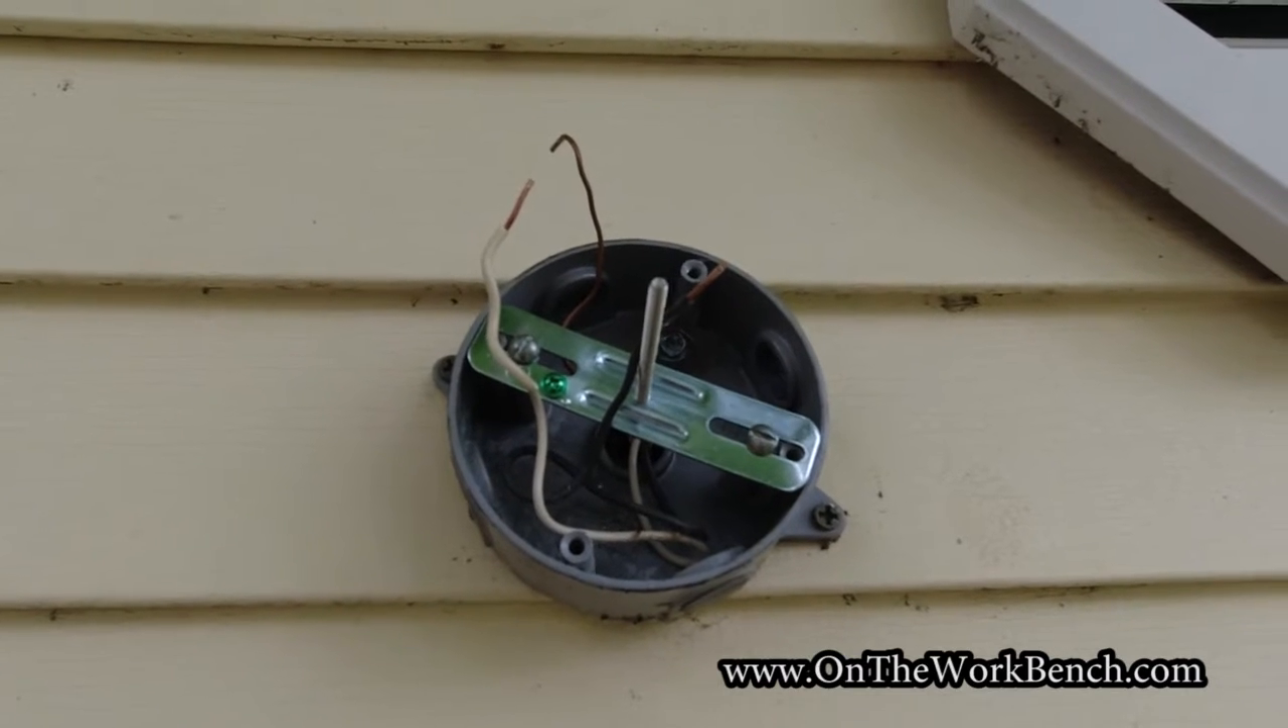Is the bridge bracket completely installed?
Yes.